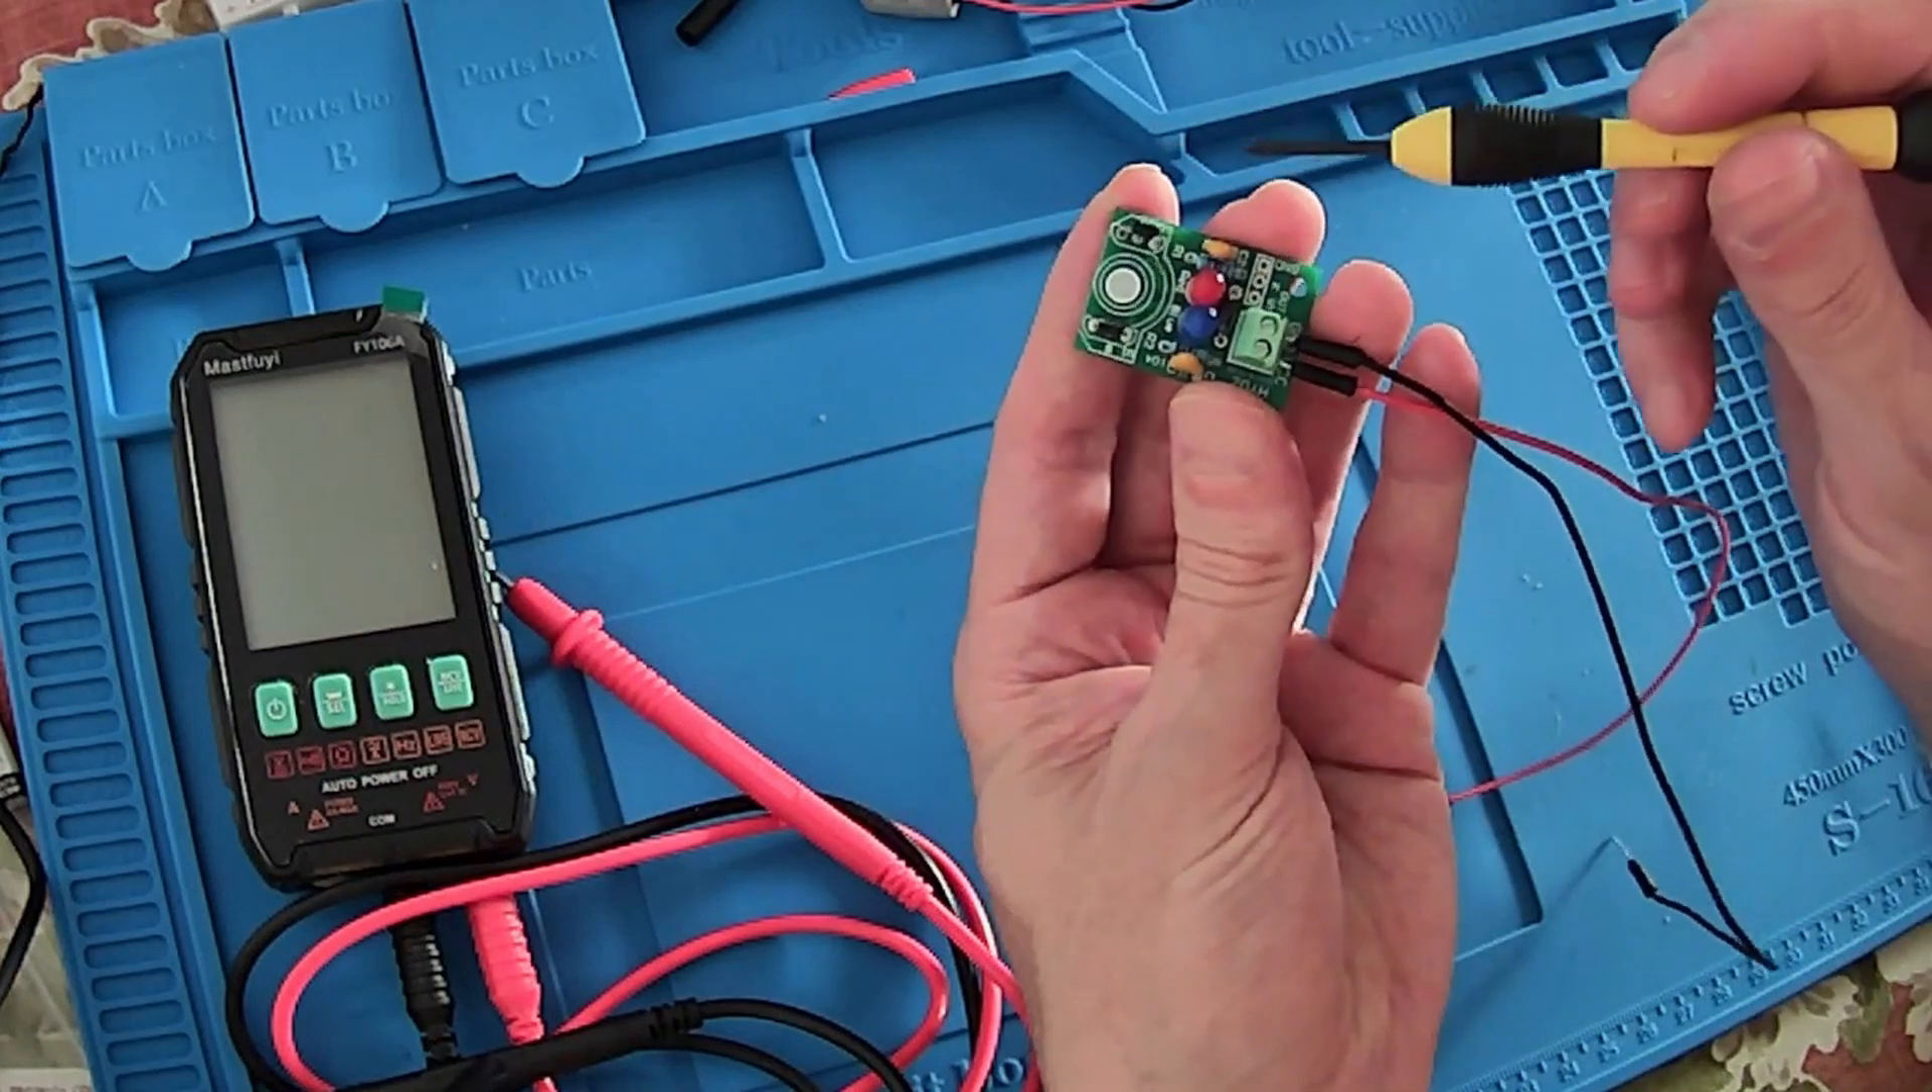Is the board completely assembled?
Yes.